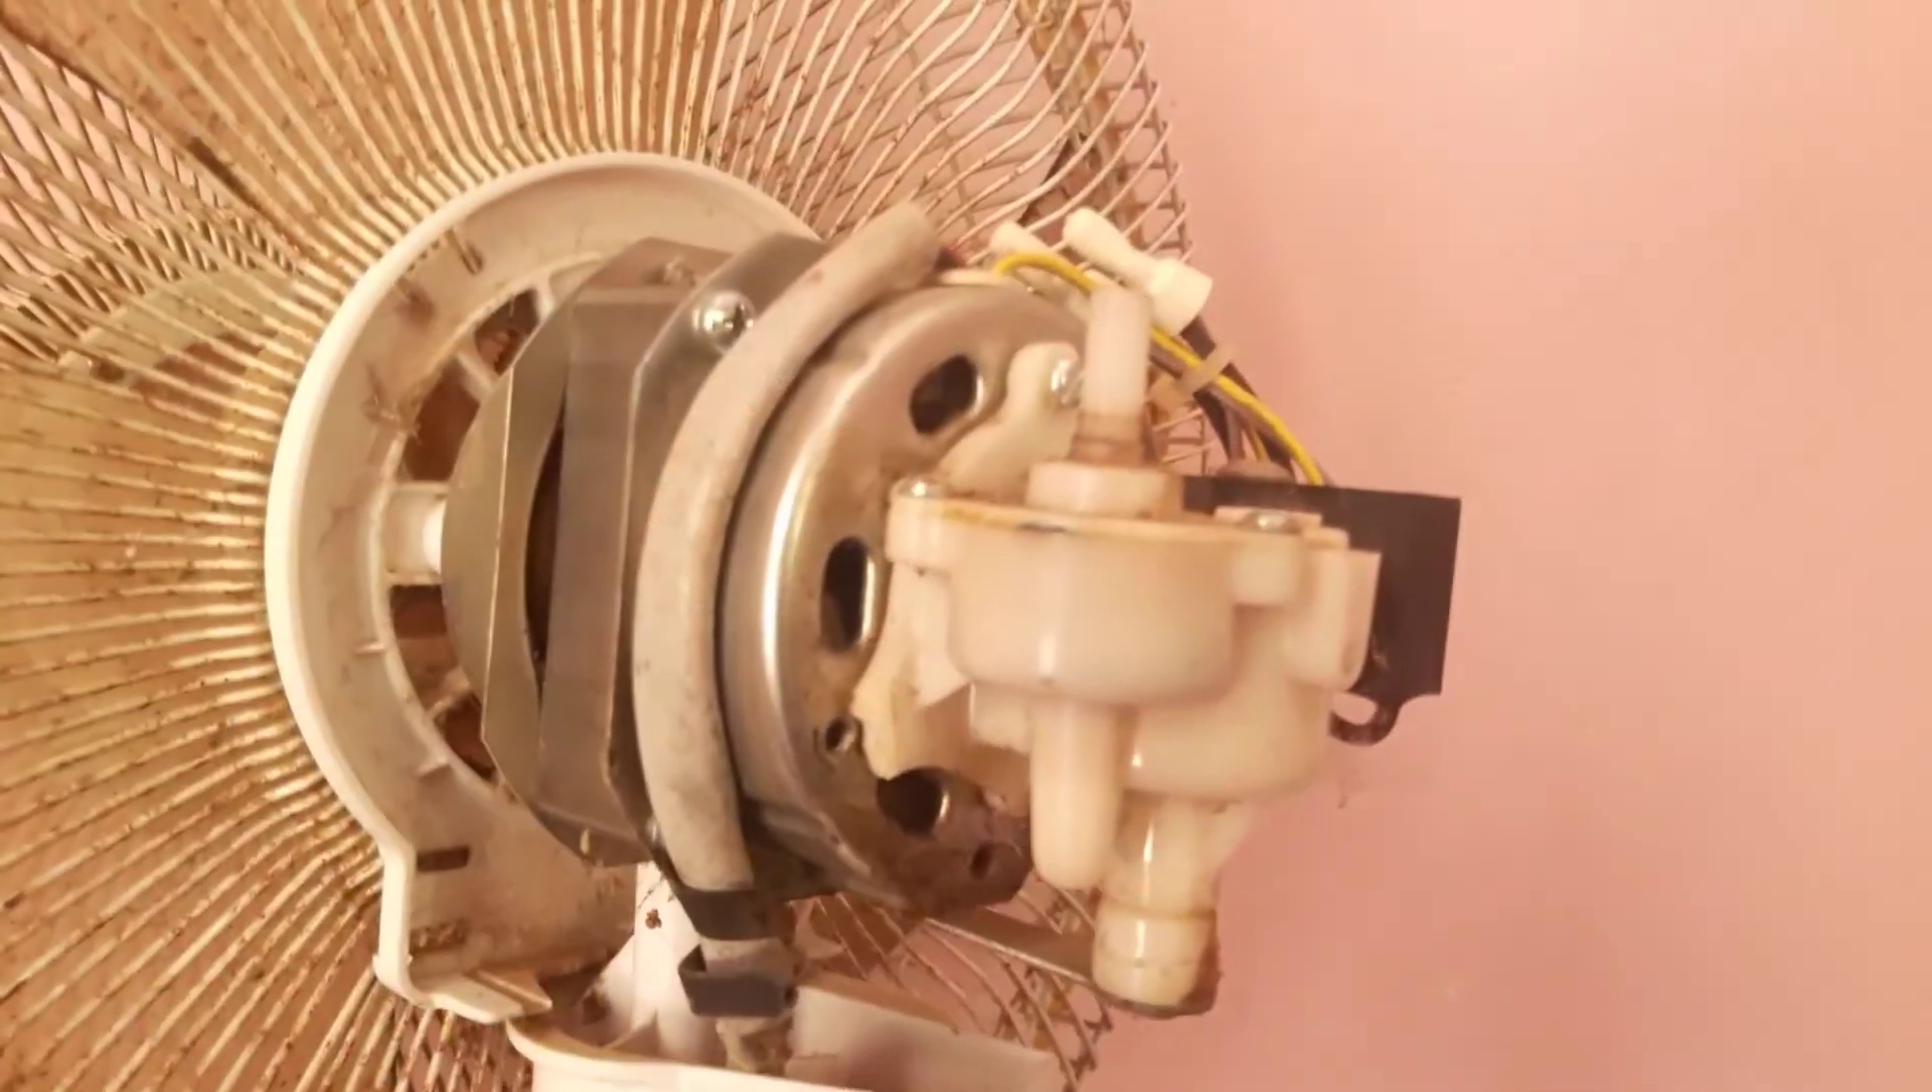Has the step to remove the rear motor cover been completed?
Yes.